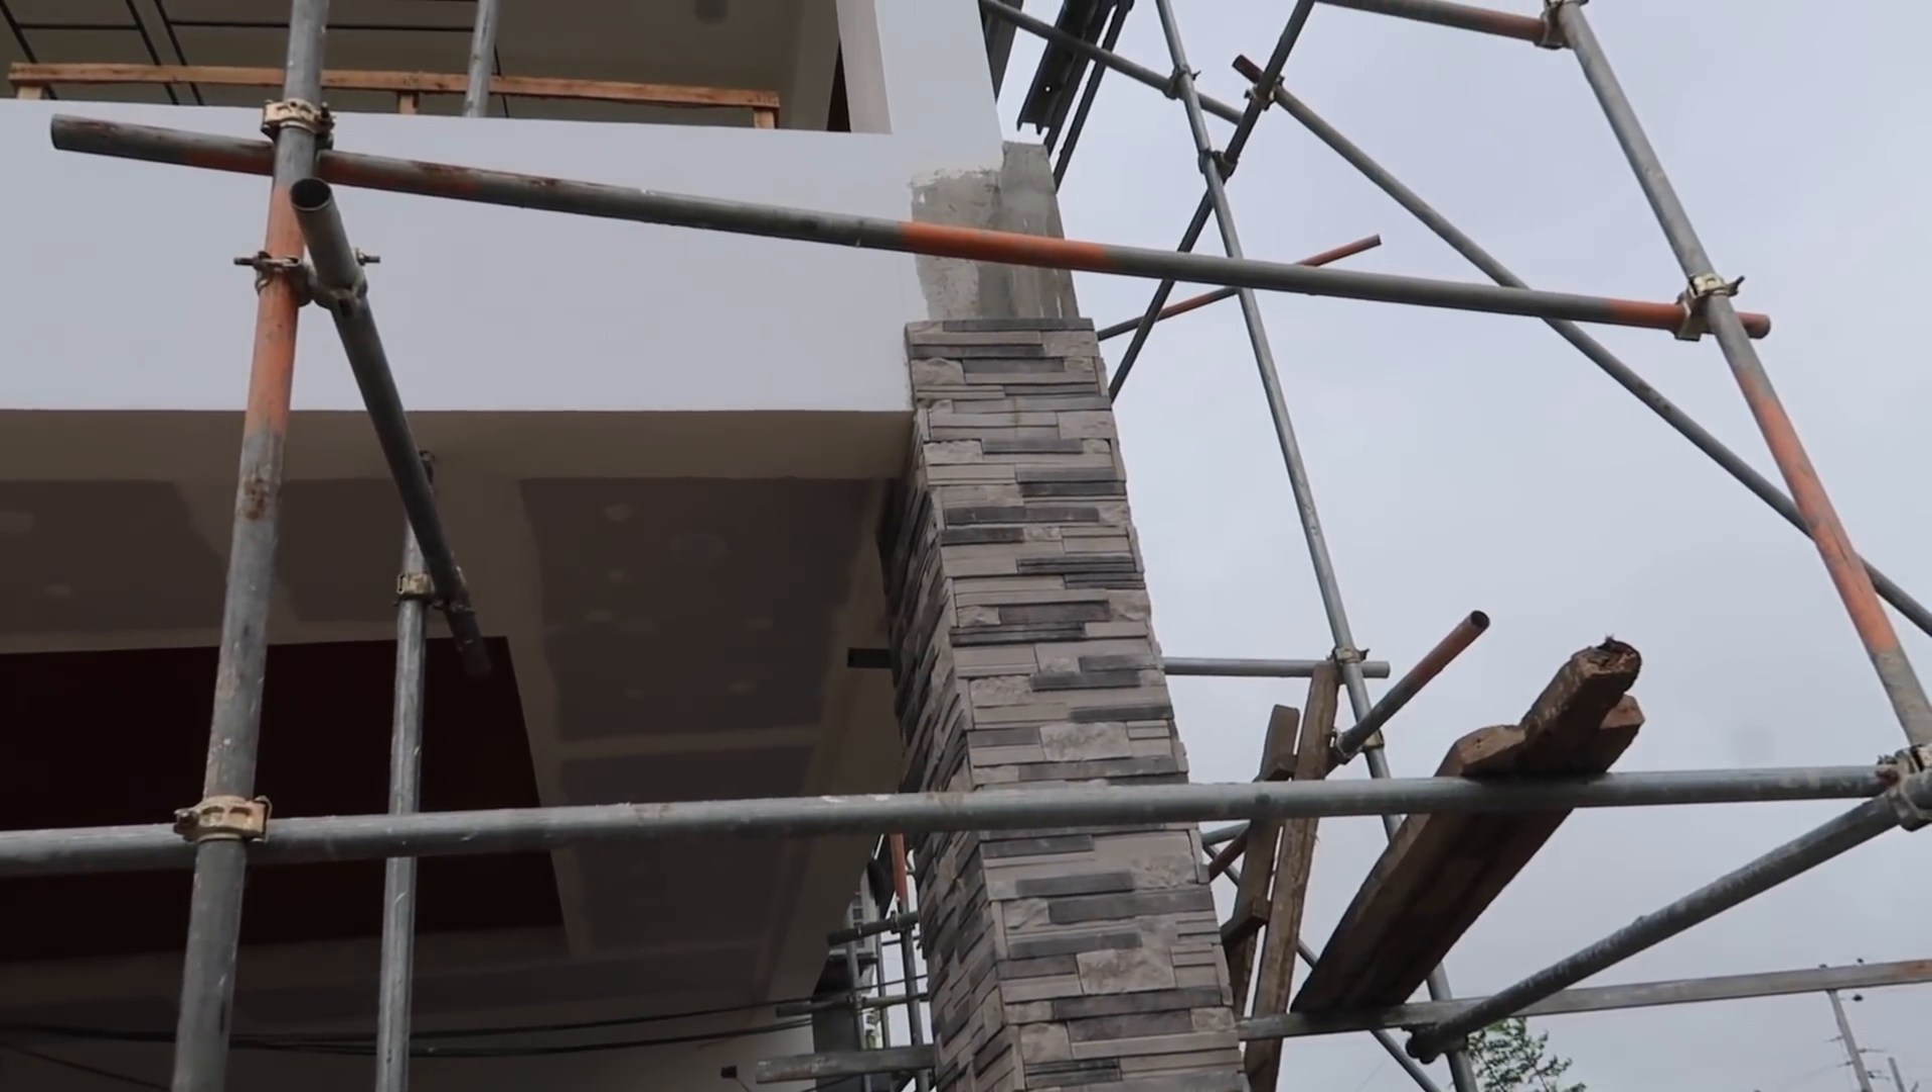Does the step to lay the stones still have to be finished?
Yes.